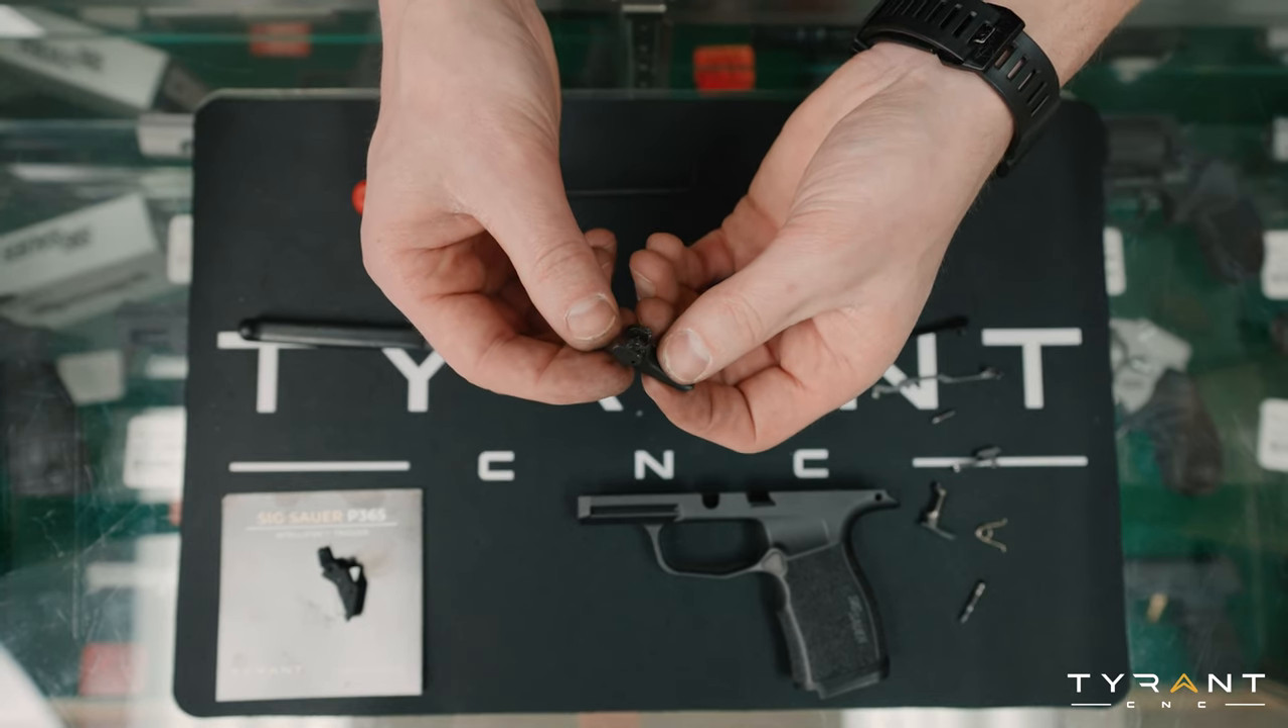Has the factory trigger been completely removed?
Yes.